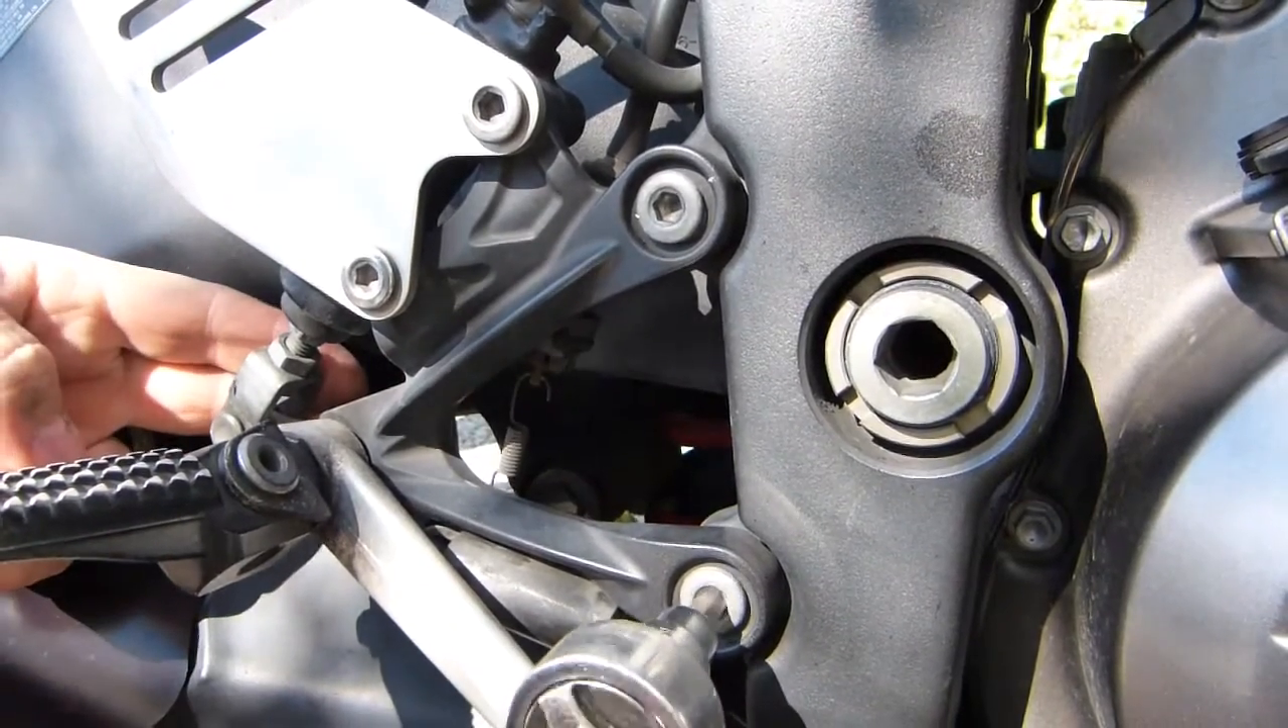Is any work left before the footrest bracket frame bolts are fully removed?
Yes.